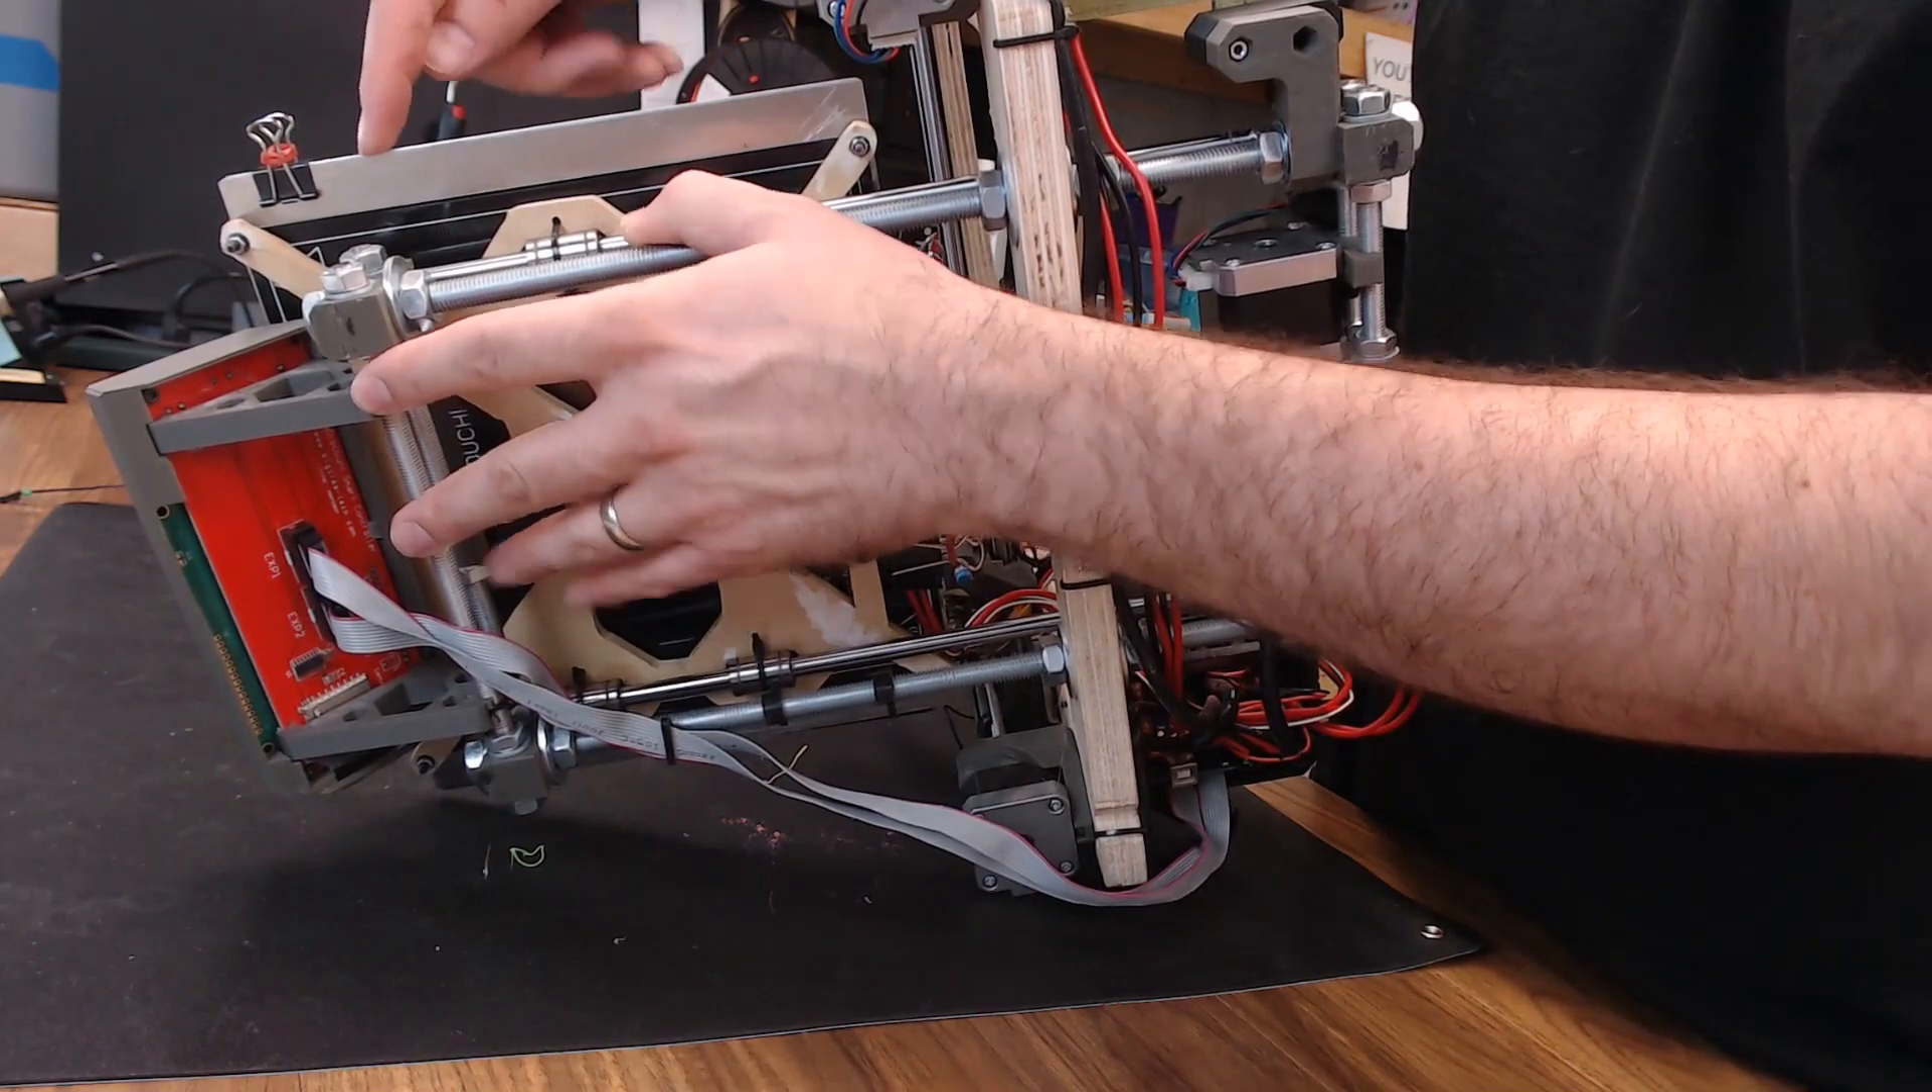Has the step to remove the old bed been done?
No.